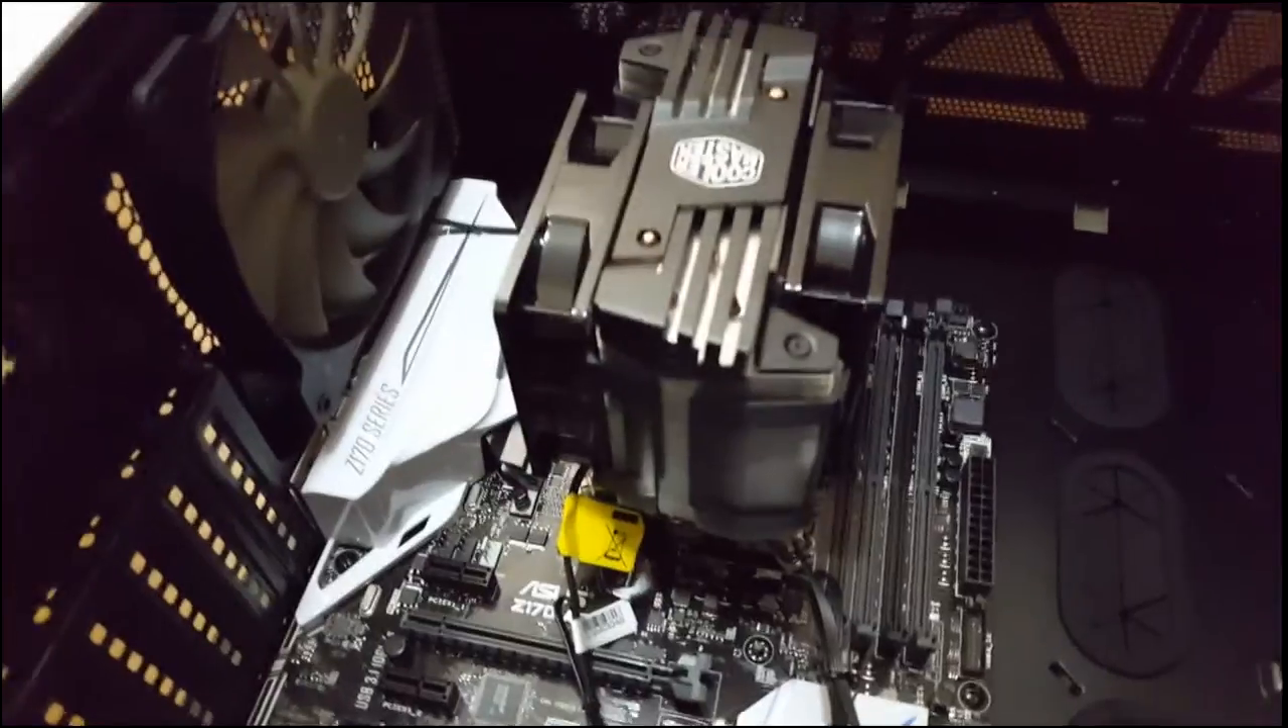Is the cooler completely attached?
Yes.